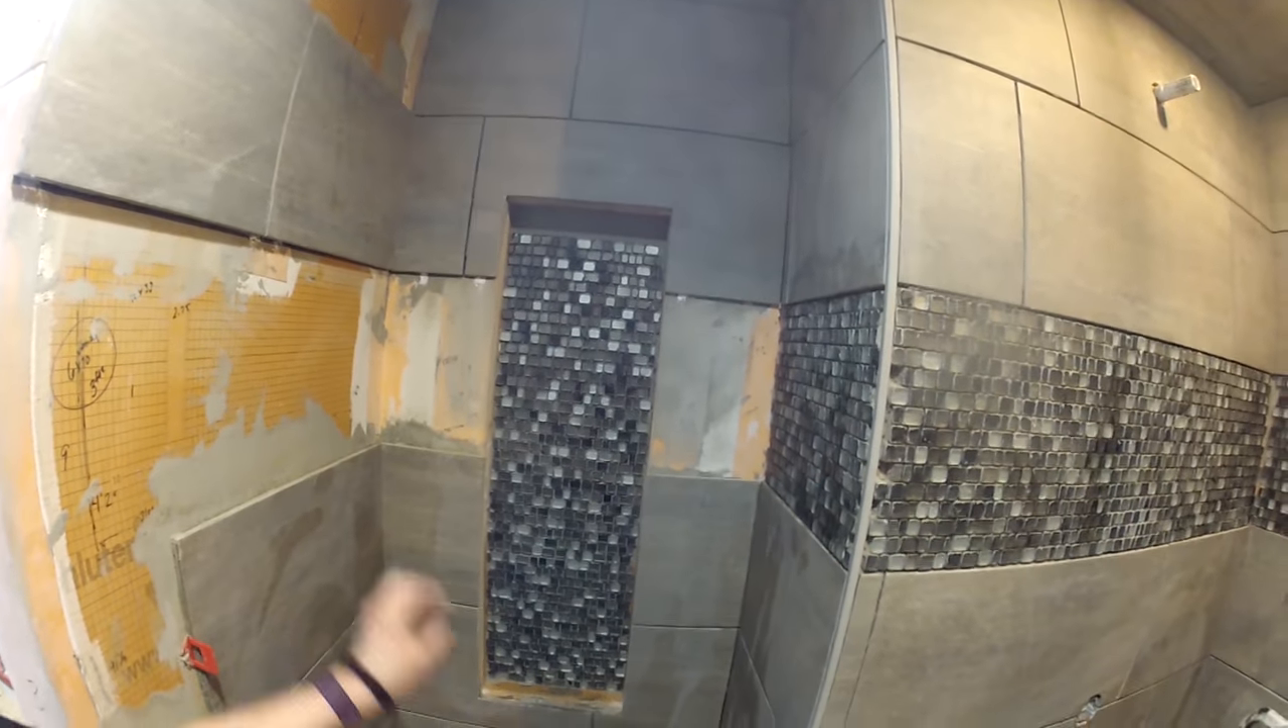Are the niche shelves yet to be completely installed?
Yes.